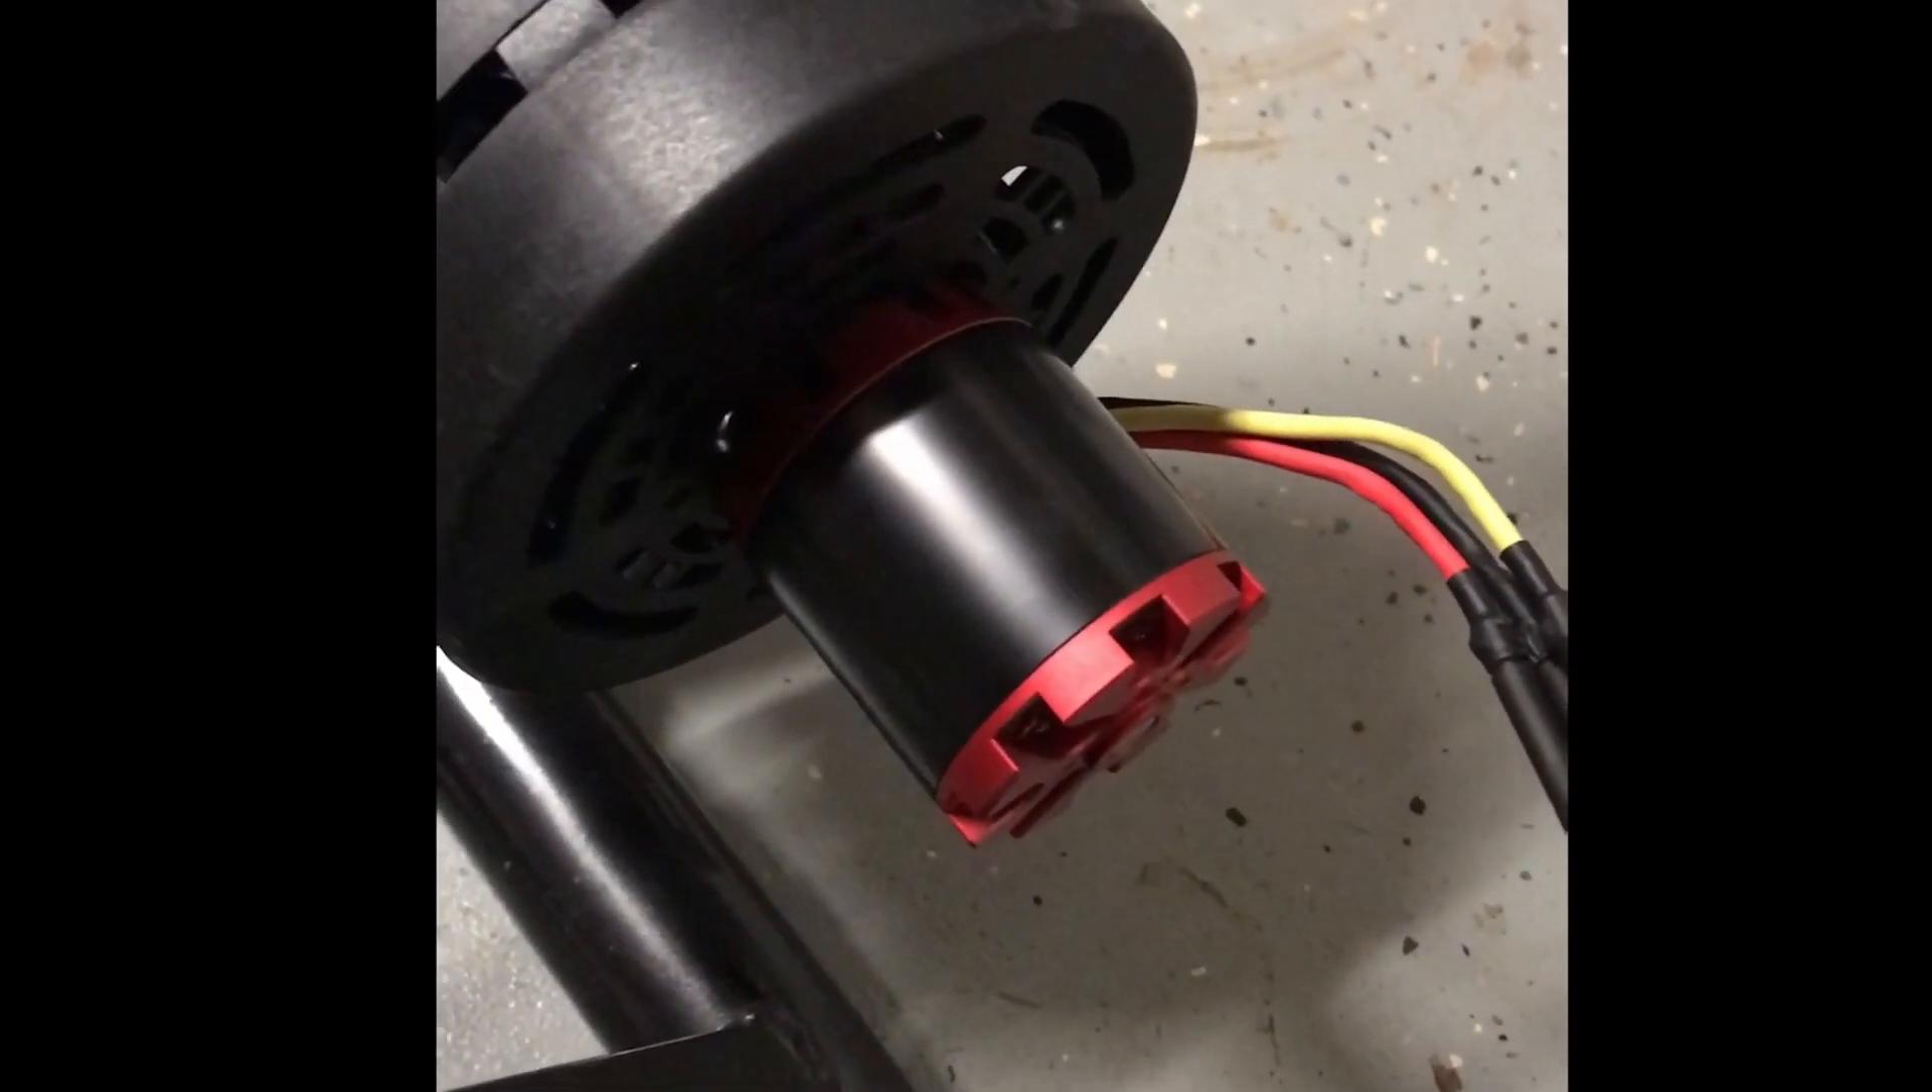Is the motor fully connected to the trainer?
Yes.